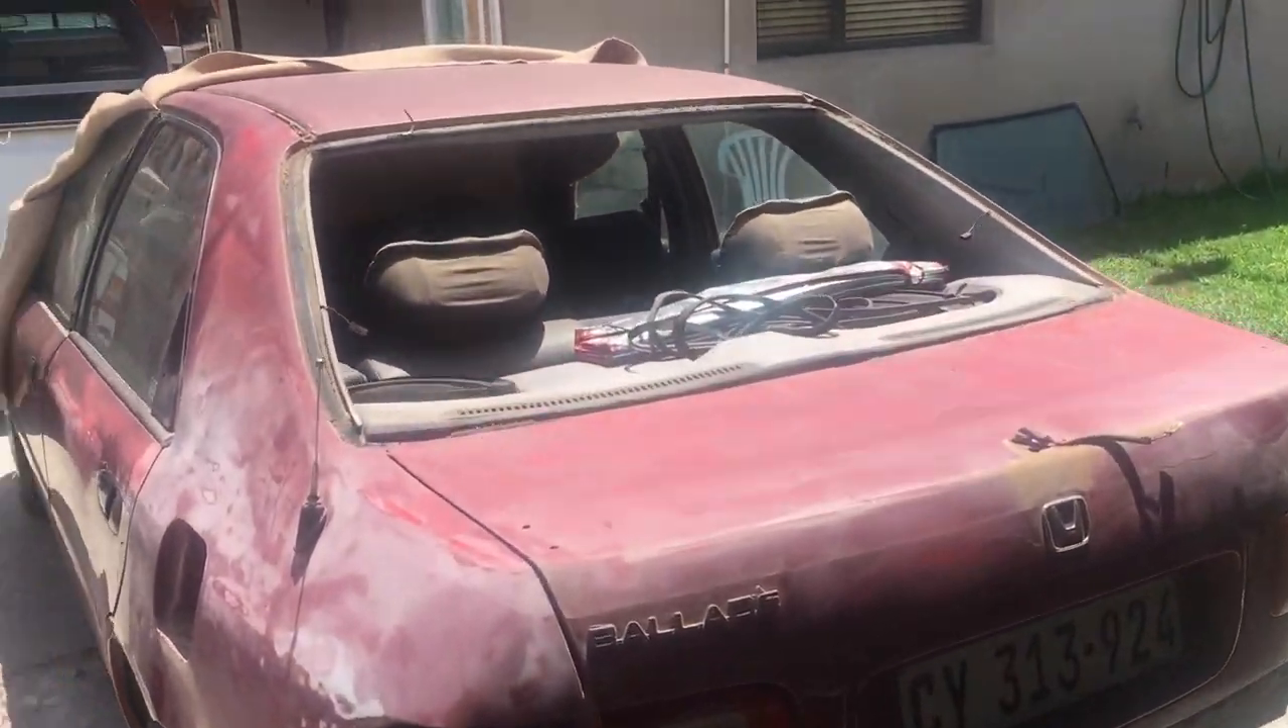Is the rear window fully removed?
Yes.